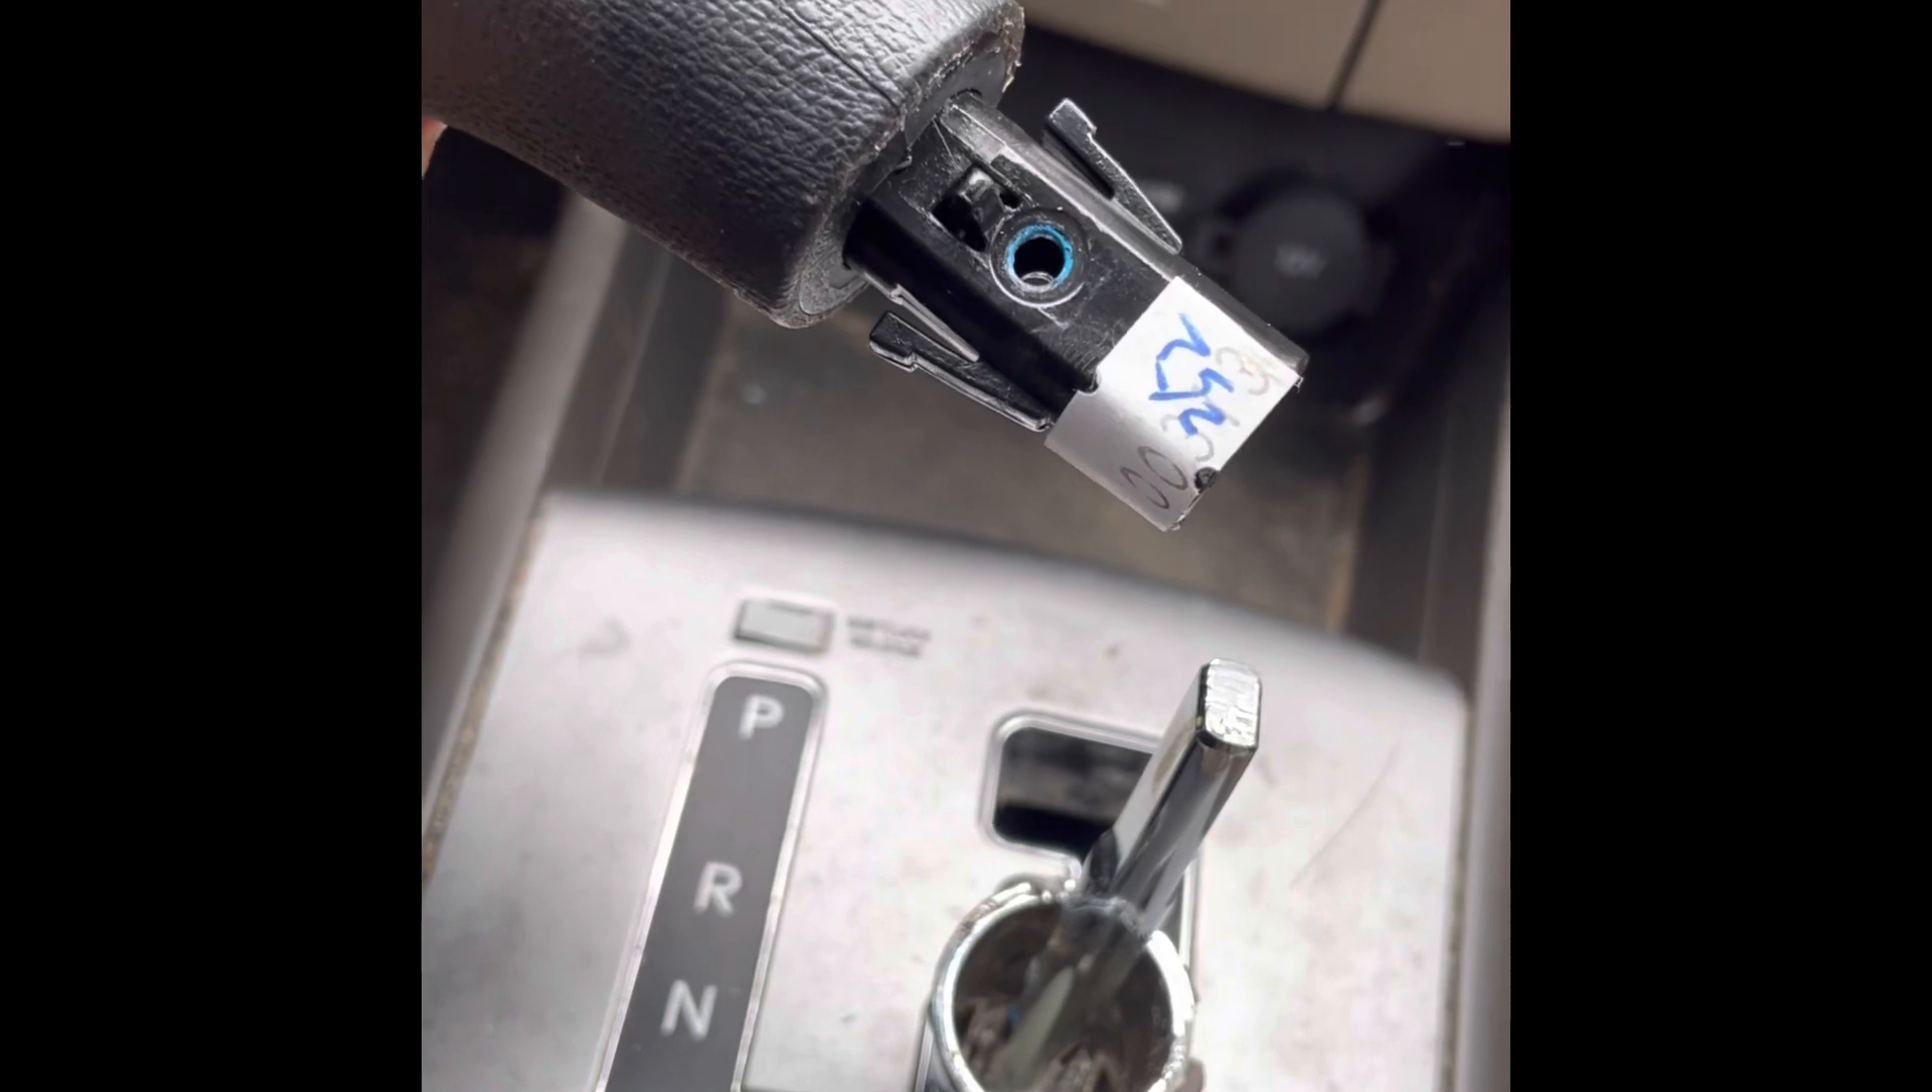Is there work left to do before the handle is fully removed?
No.